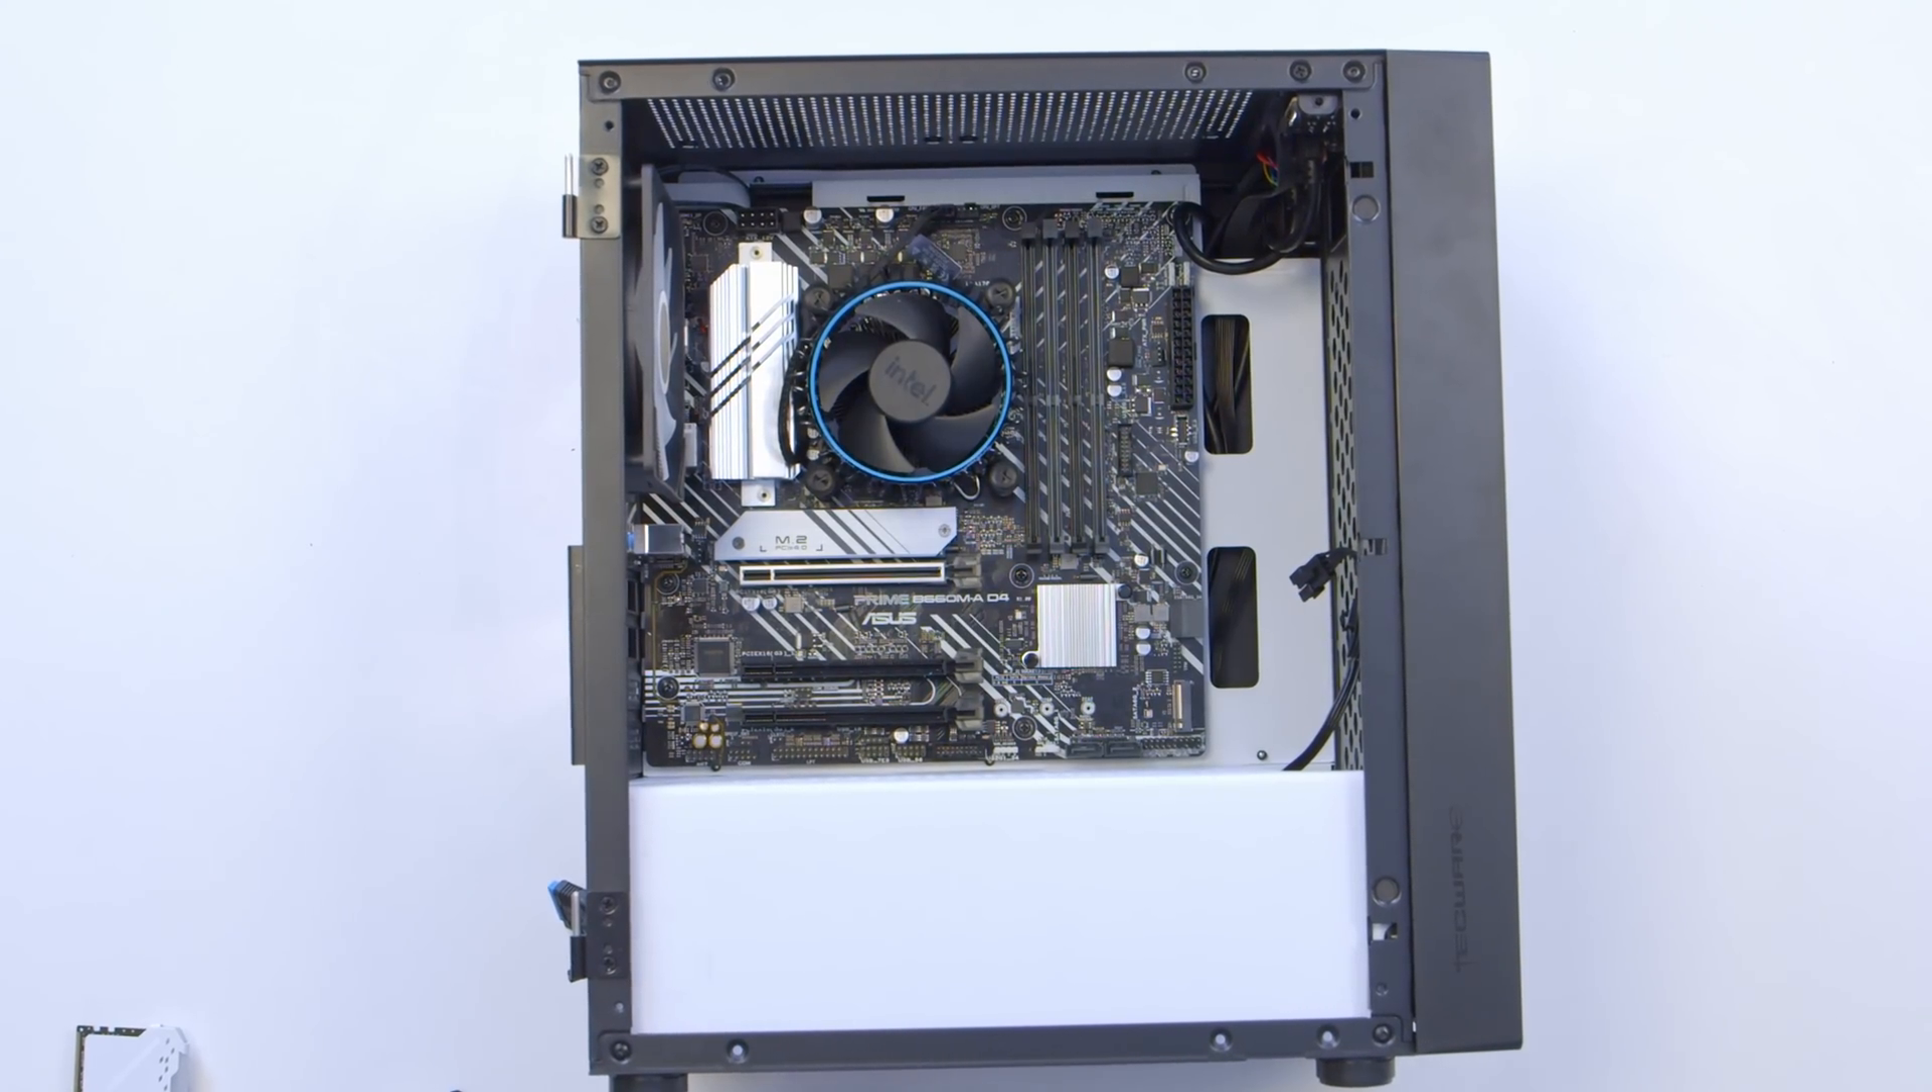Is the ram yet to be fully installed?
Yes.